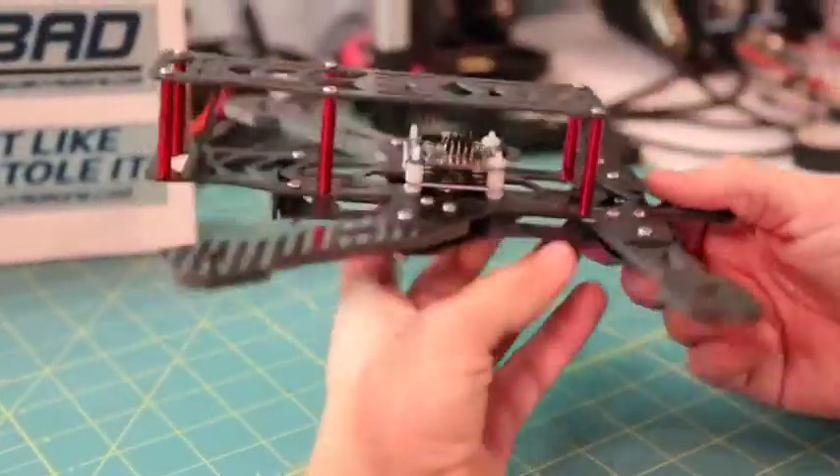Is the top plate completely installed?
Yes.